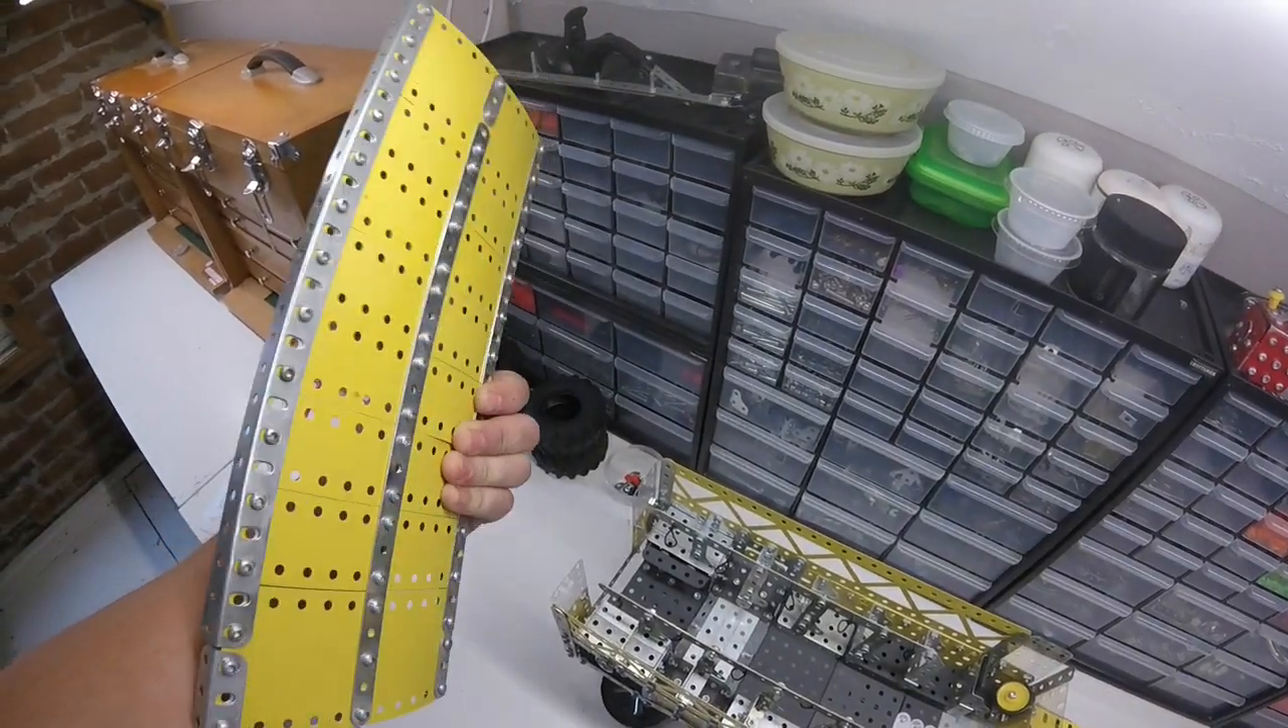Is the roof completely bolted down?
No.